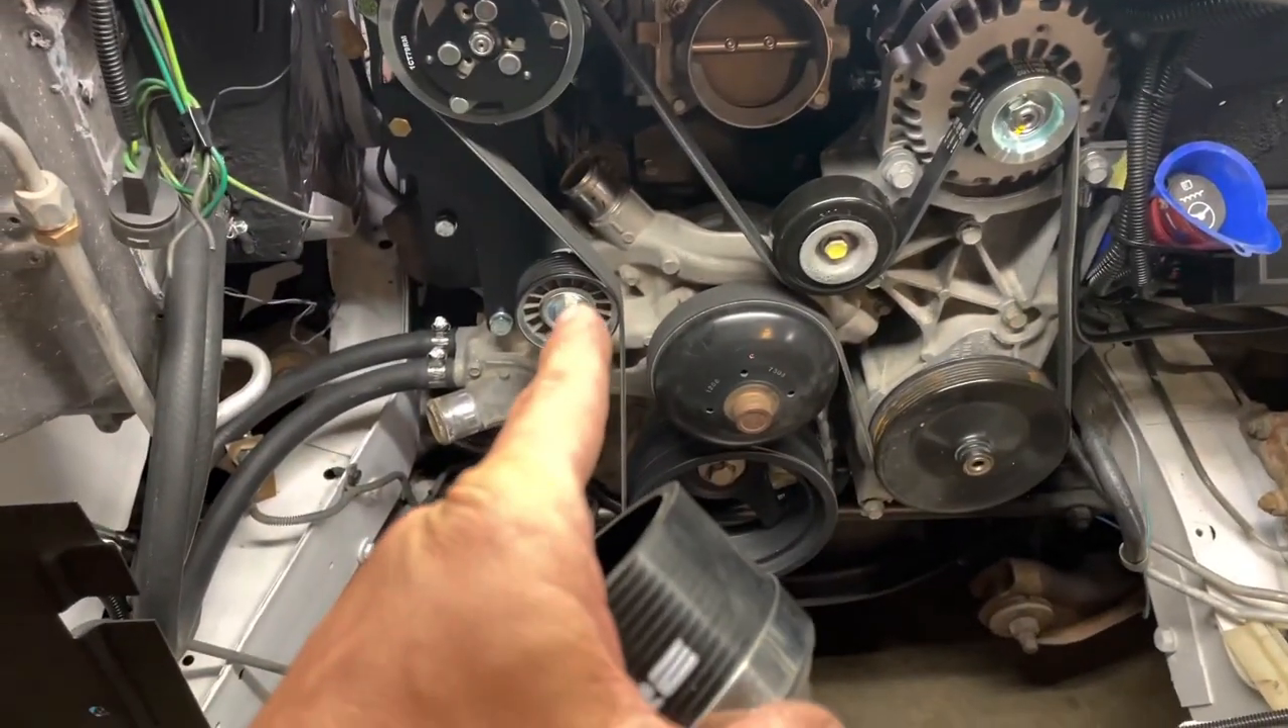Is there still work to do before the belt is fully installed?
No.